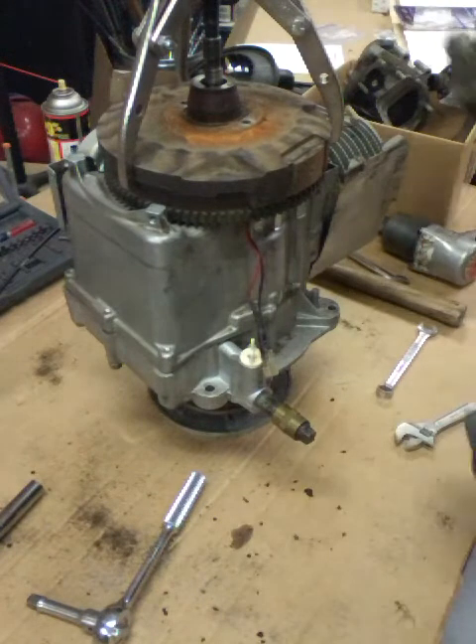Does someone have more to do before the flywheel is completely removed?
Yes.